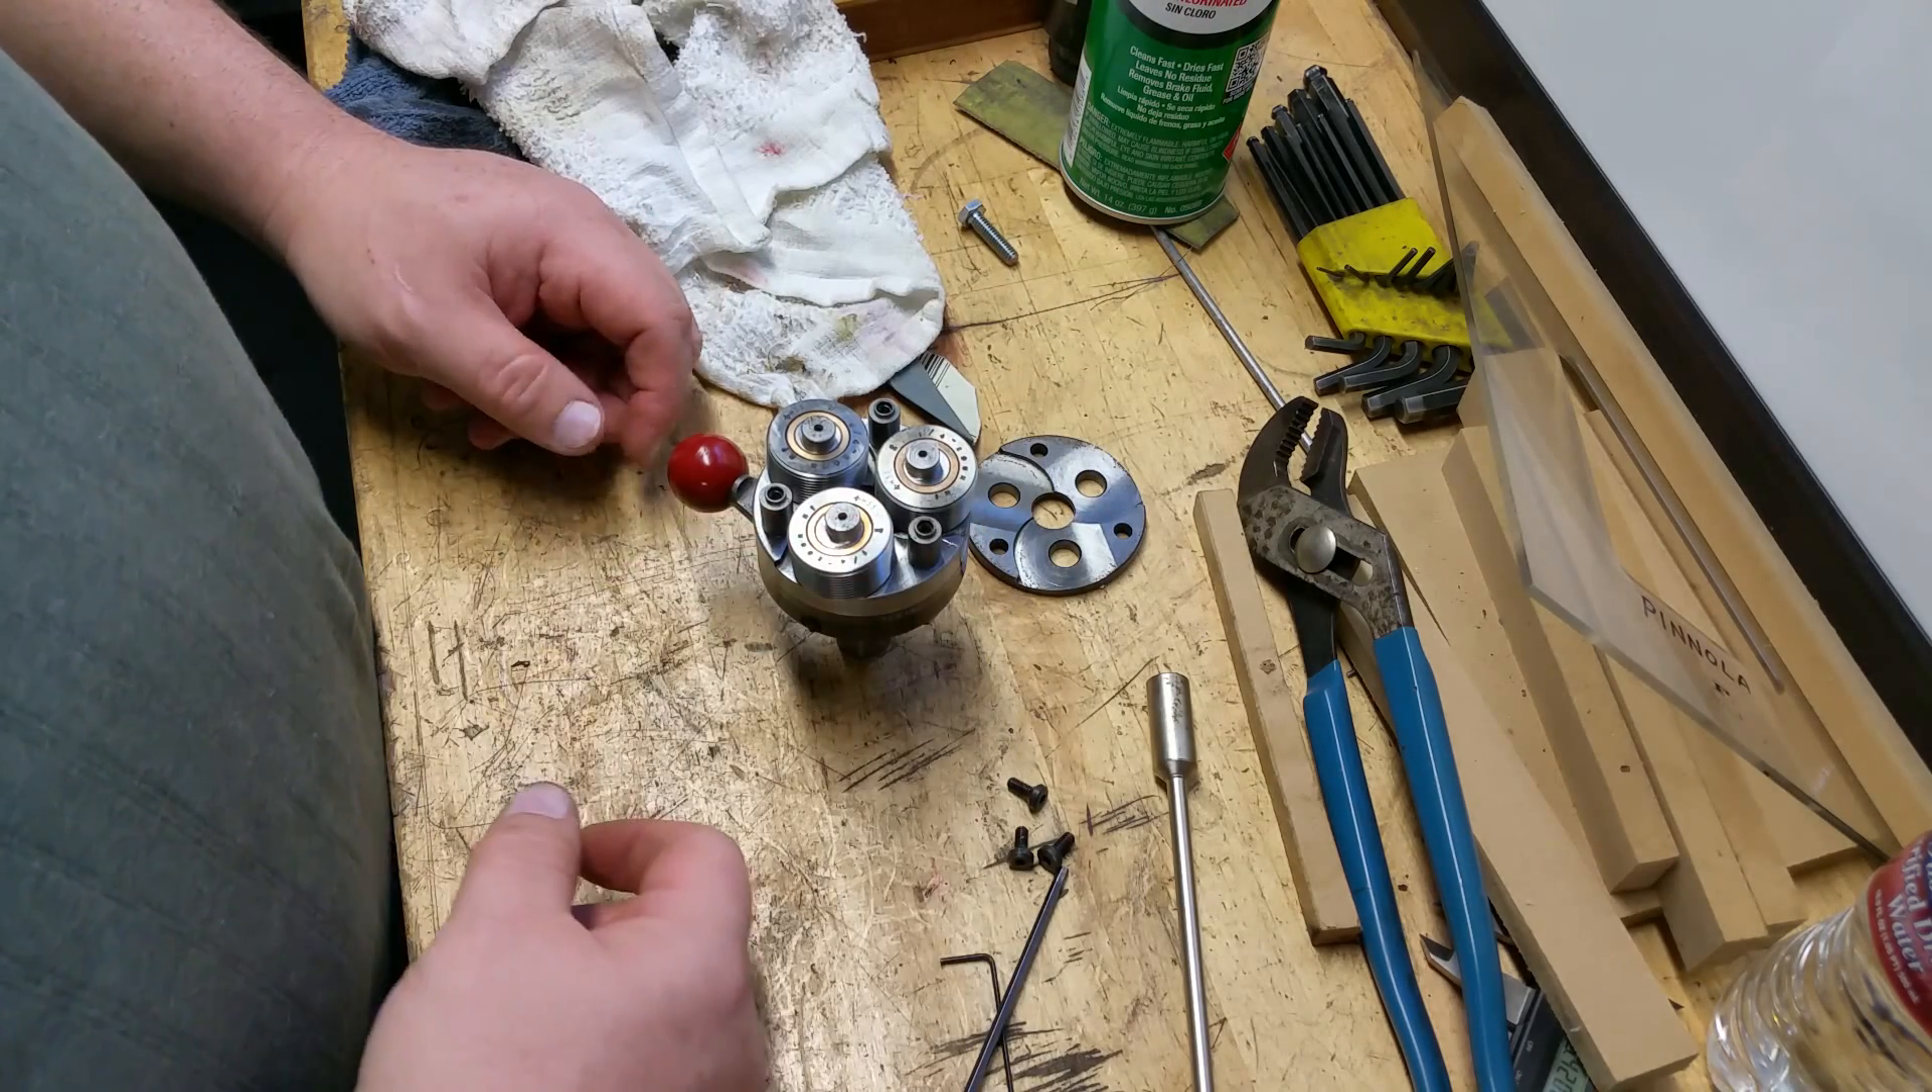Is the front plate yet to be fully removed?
No.